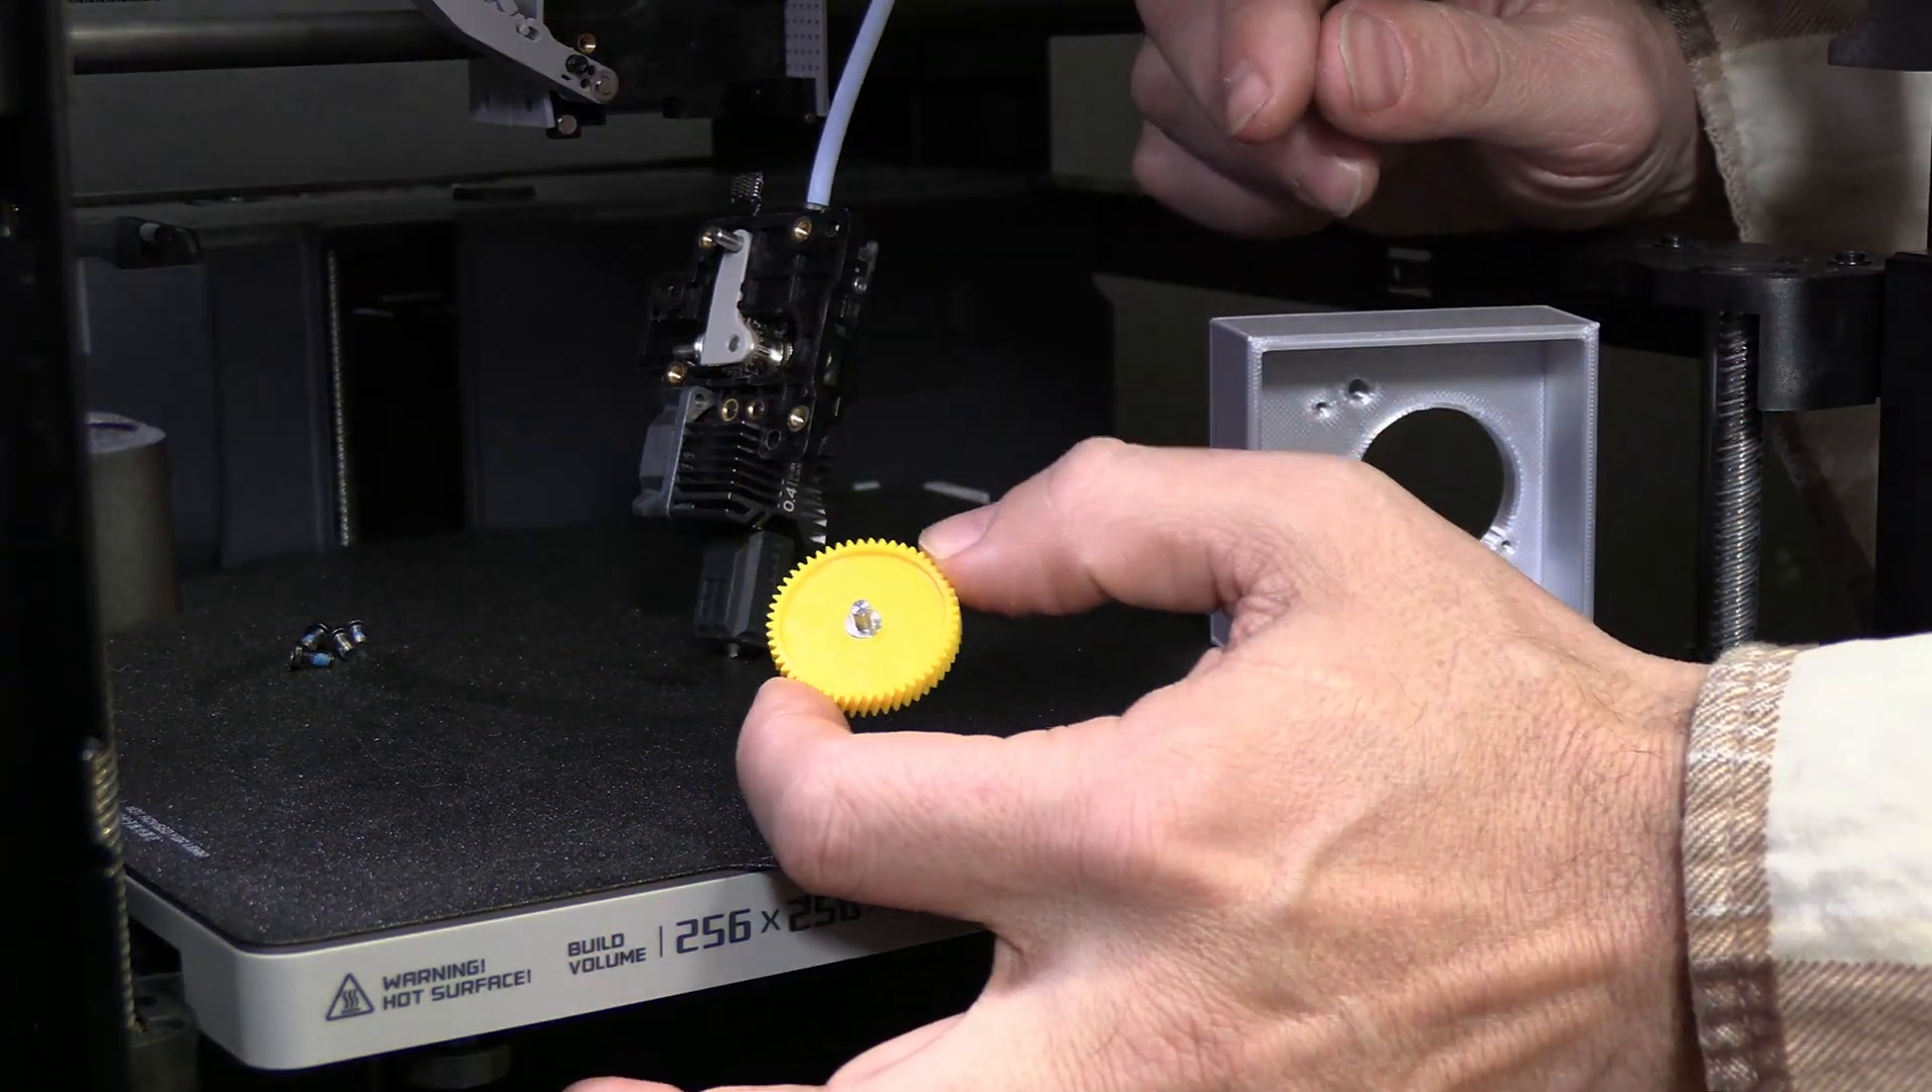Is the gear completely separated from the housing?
Yes.